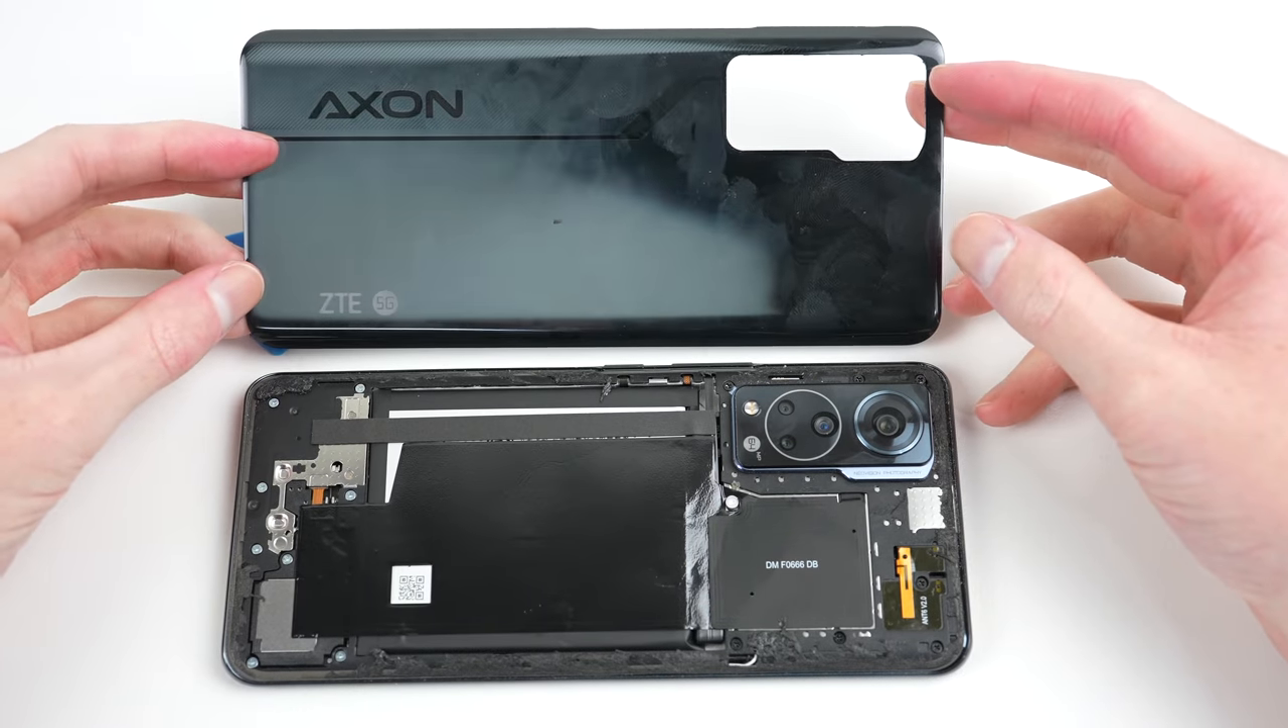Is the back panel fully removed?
Yes.